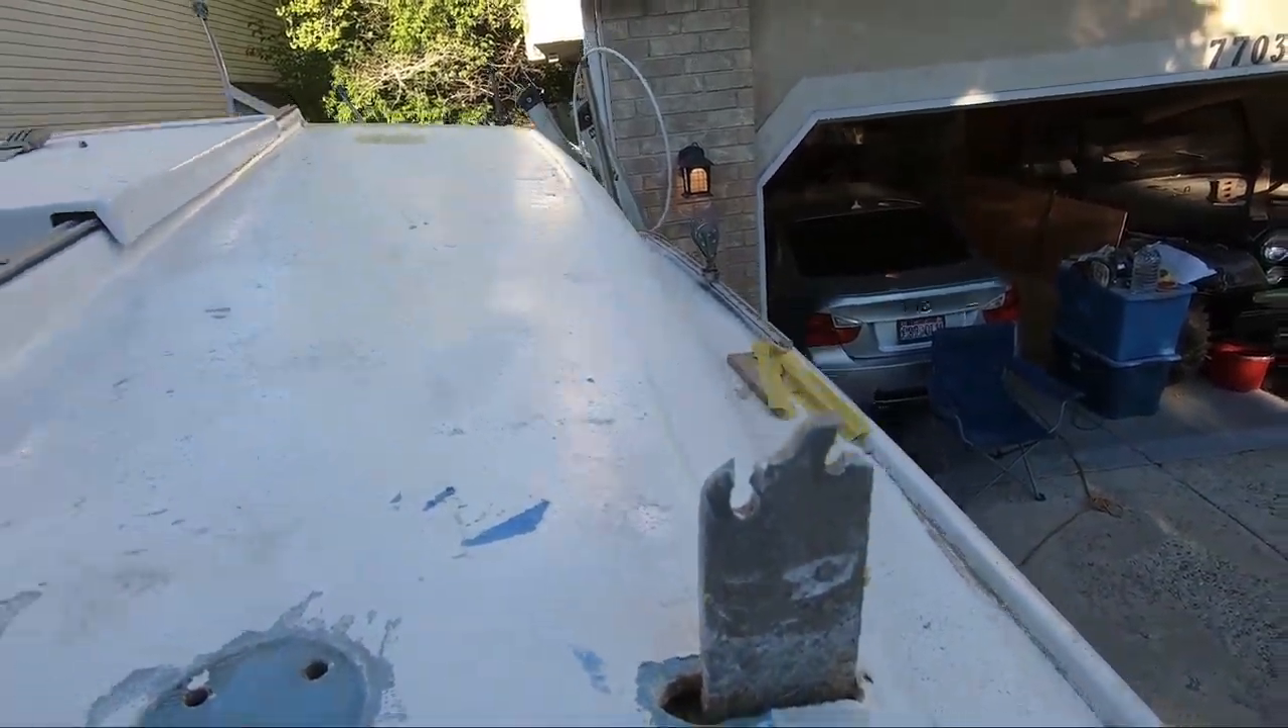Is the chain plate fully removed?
No.